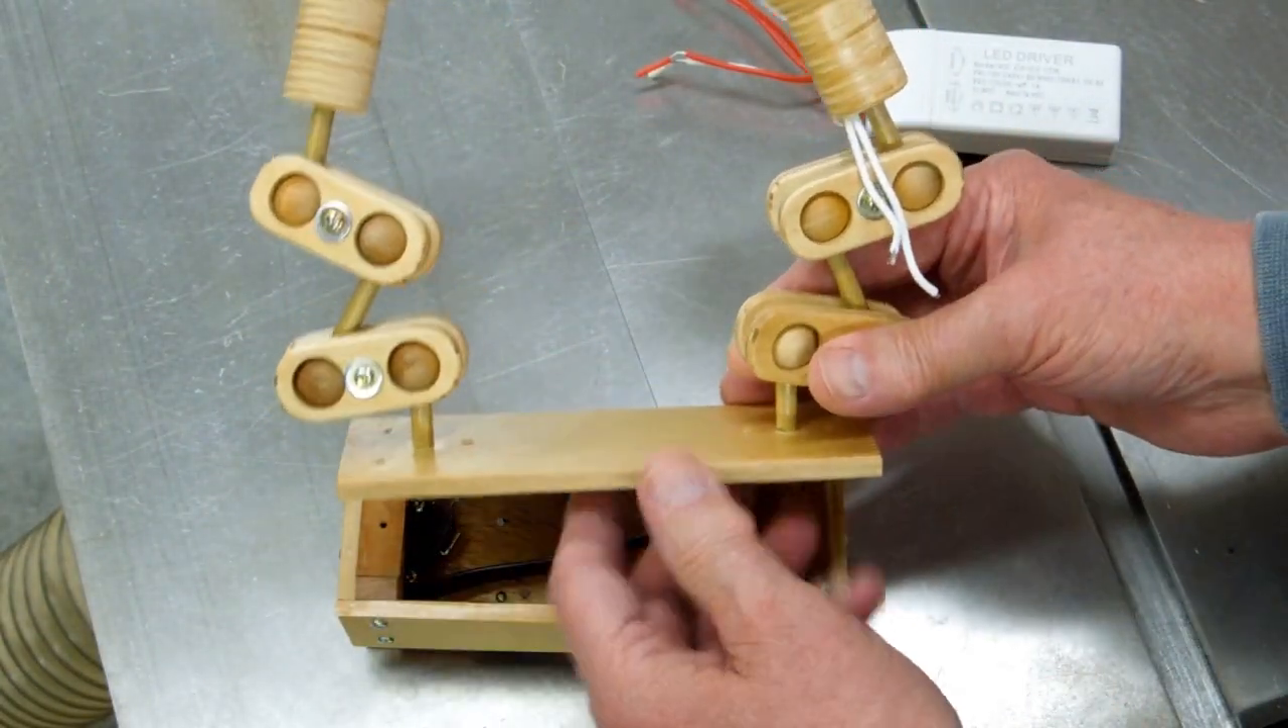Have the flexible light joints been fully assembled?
Yes.